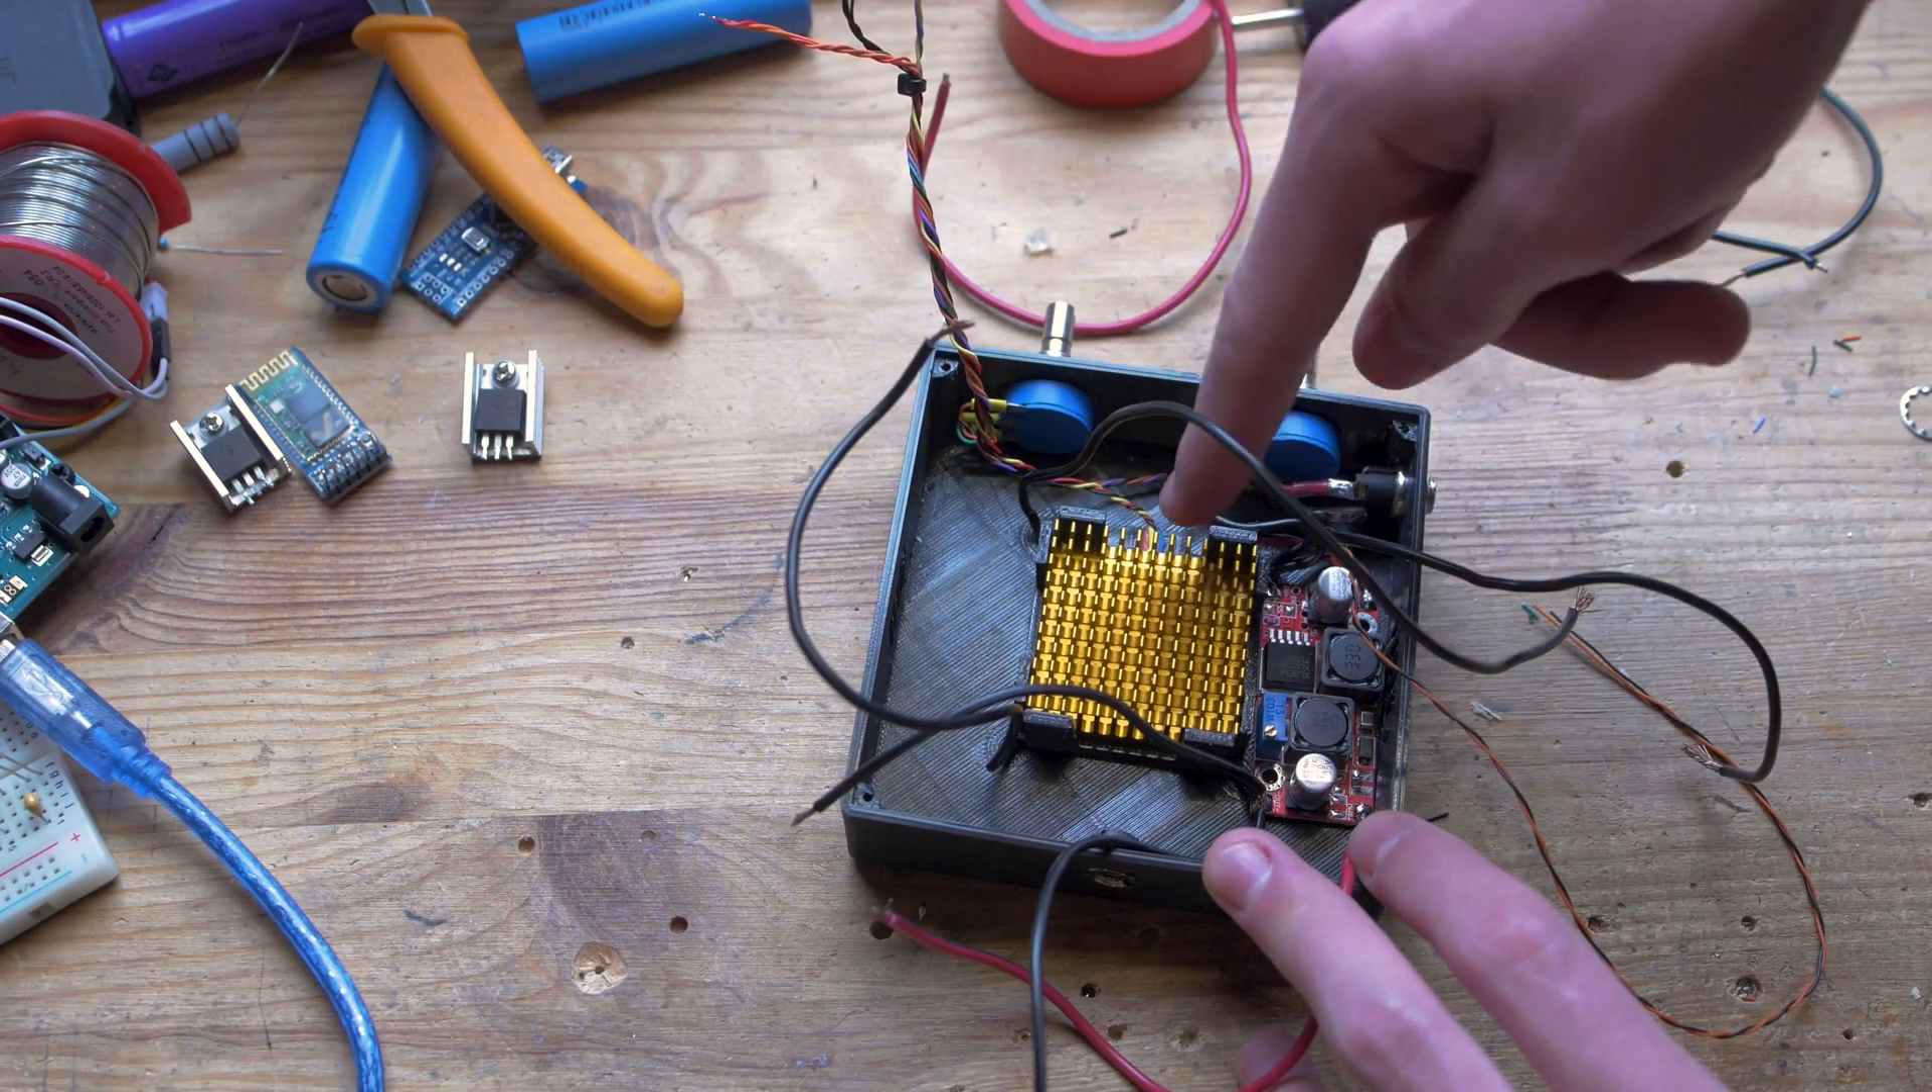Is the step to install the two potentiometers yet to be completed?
No.